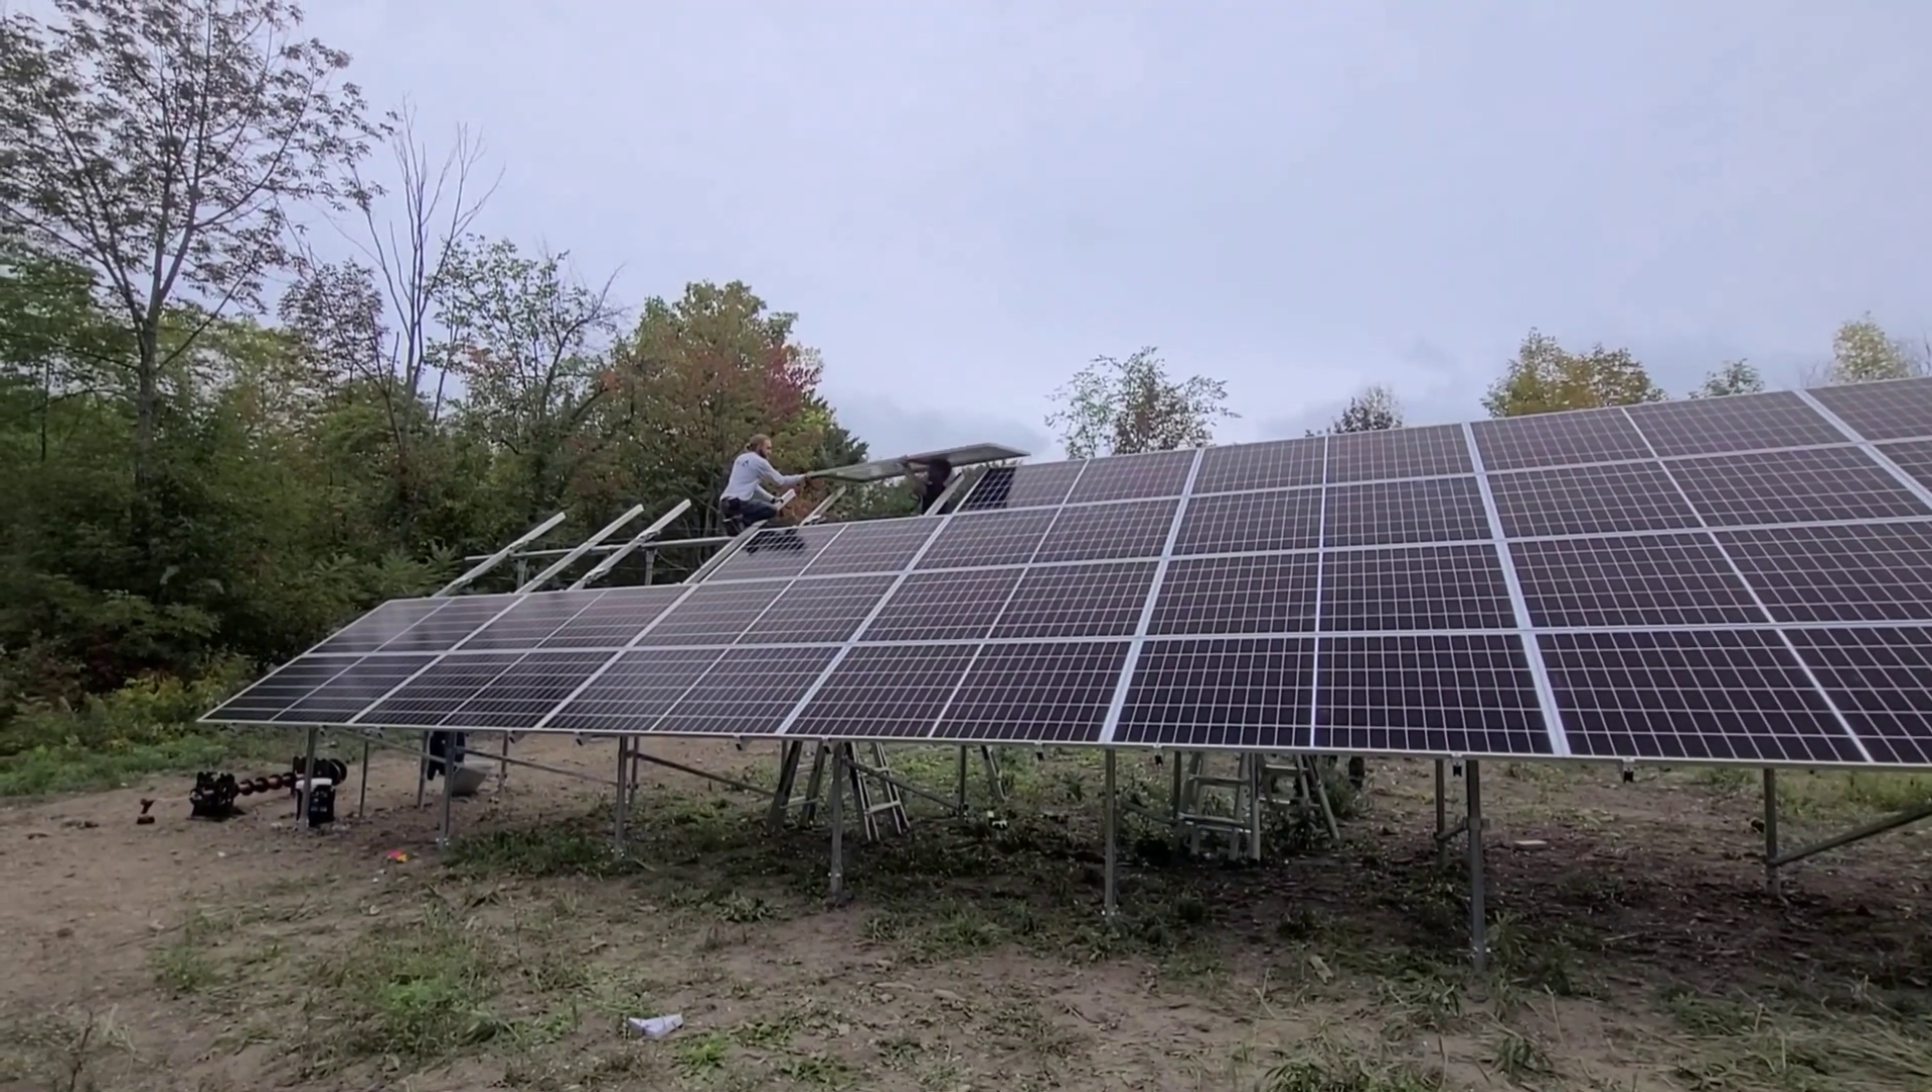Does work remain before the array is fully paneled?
Yes.